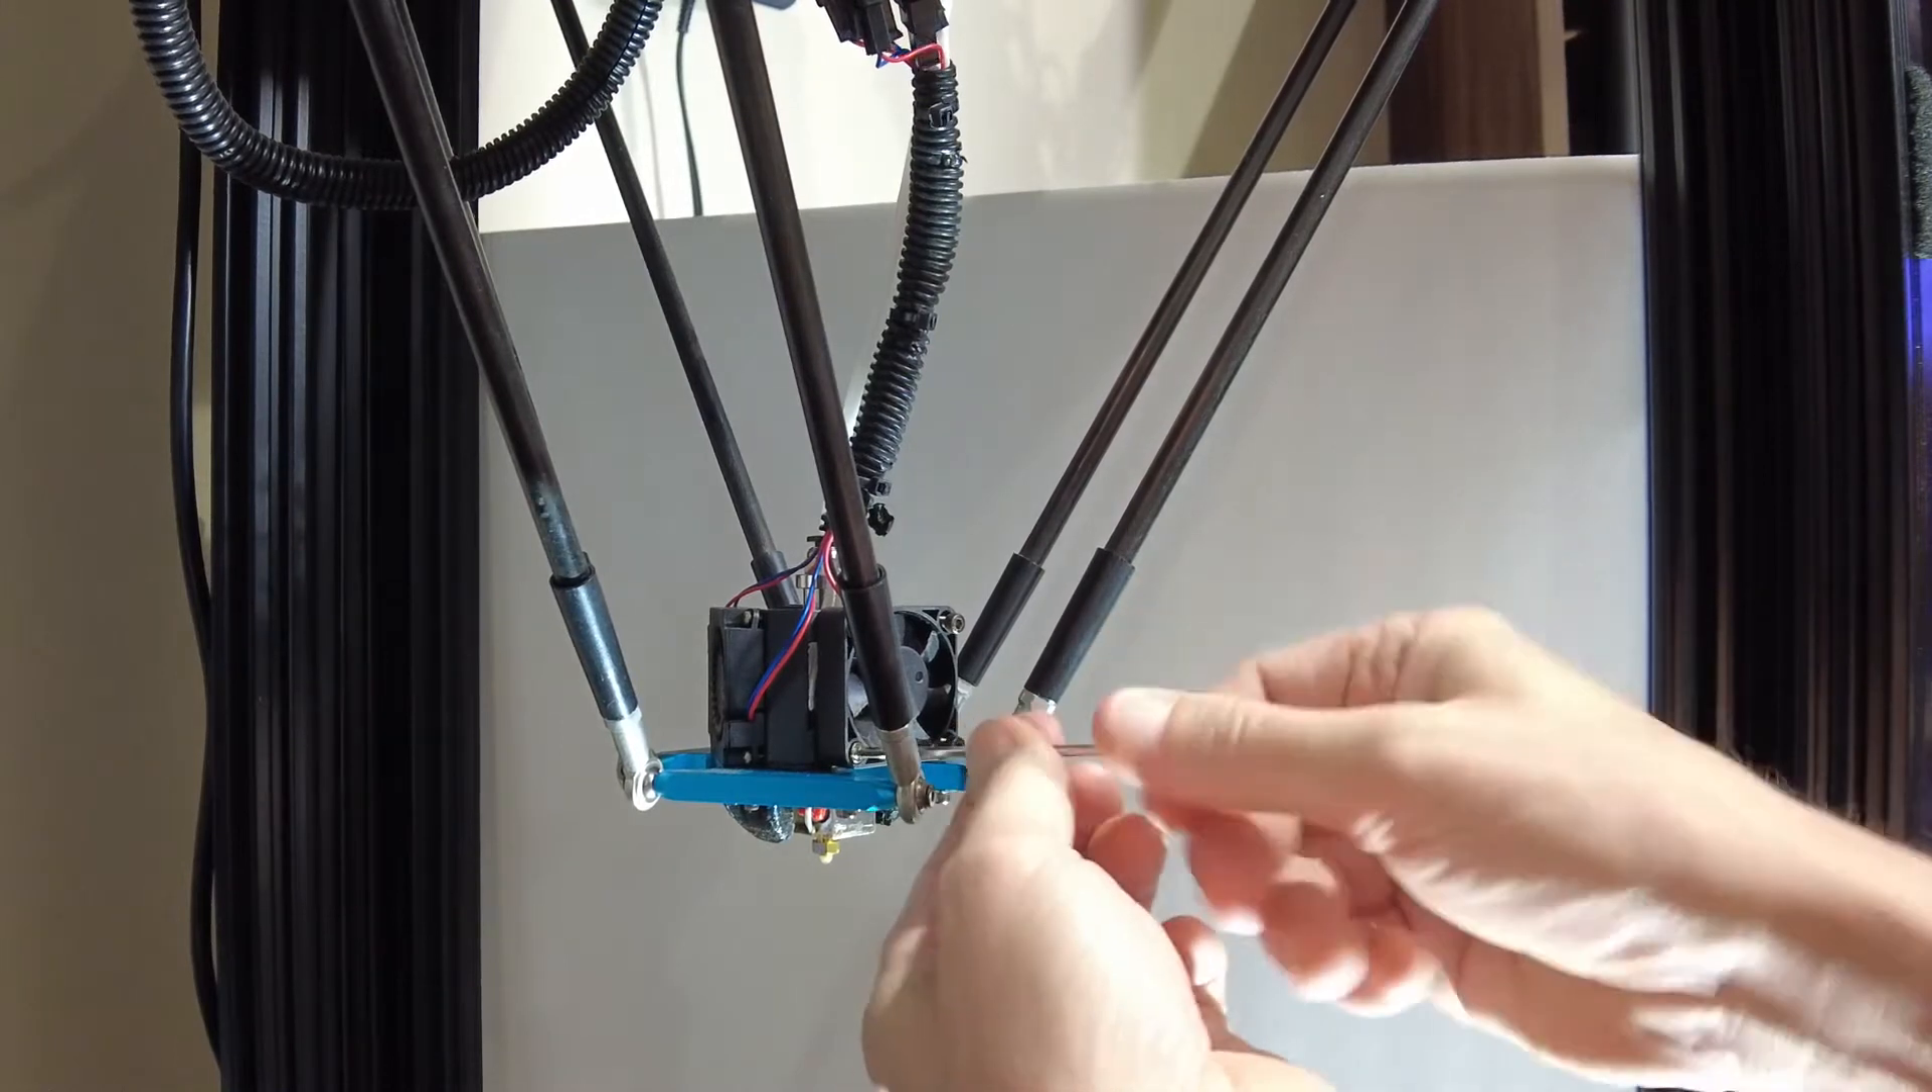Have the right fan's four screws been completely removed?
No.